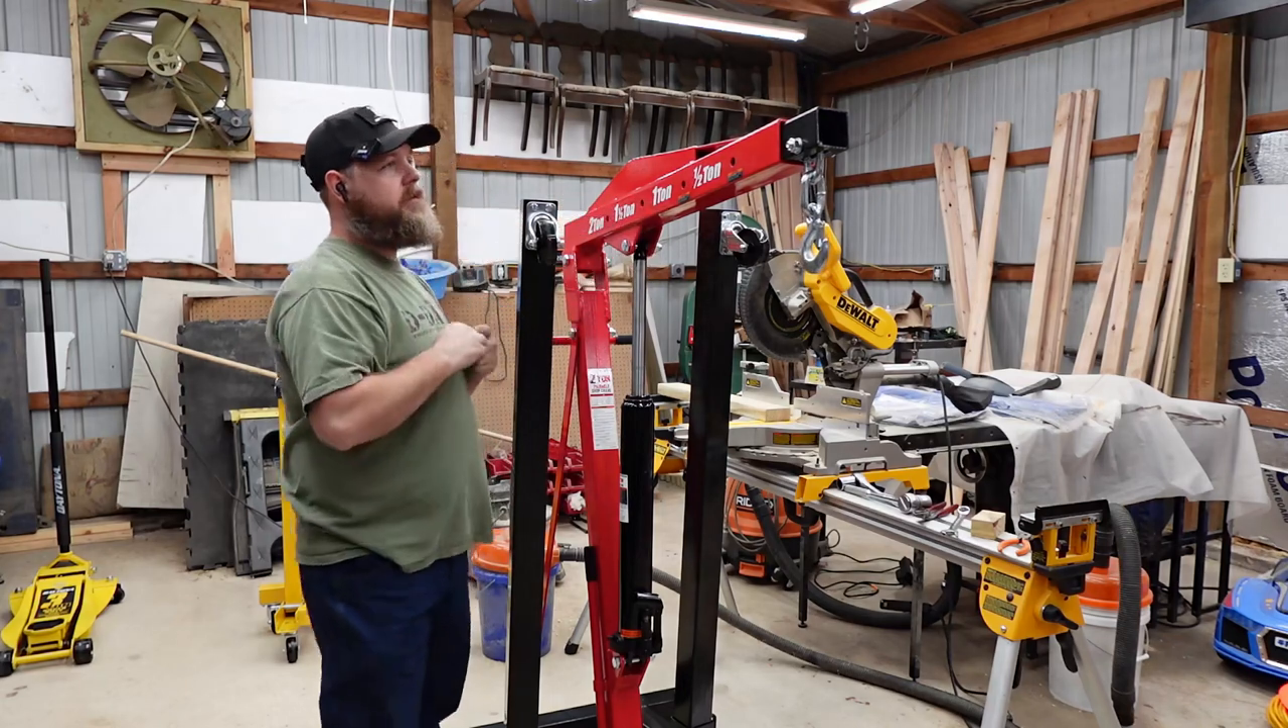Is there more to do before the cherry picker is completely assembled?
No.